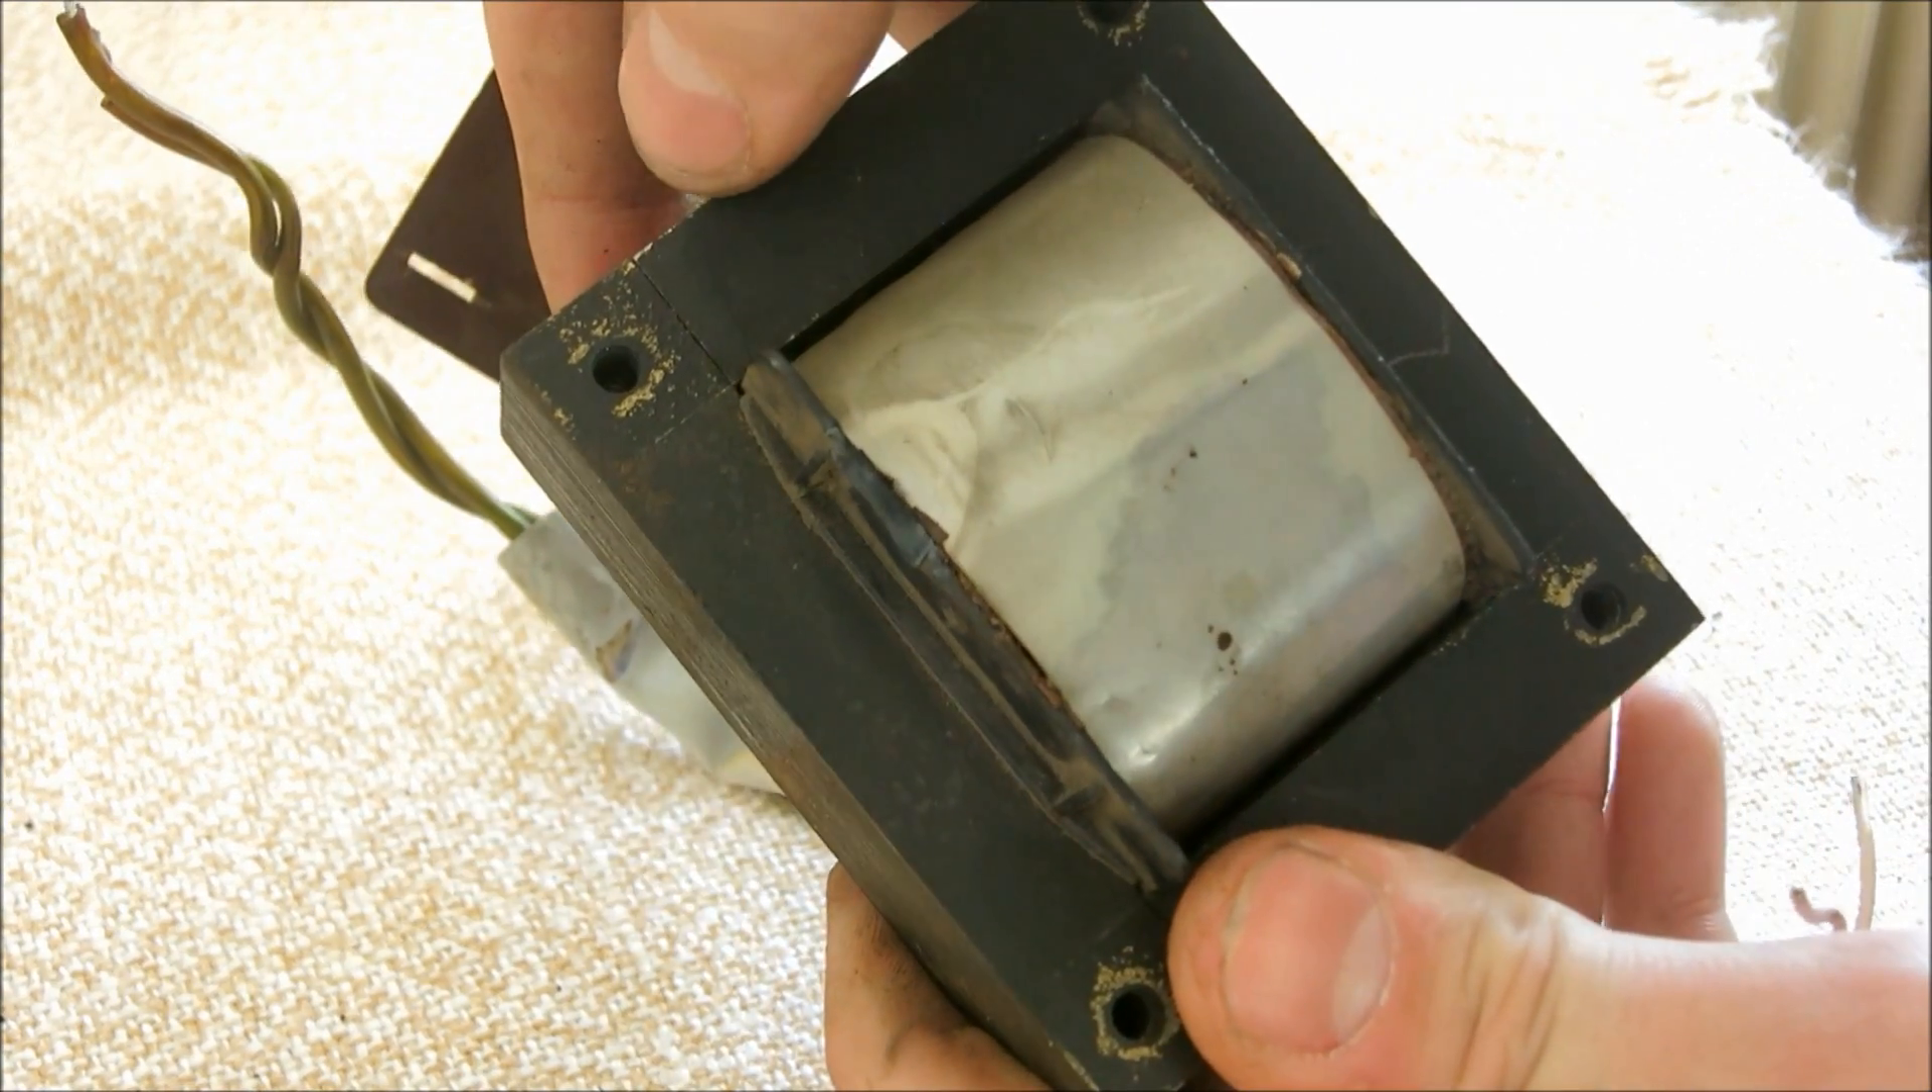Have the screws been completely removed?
Yes.